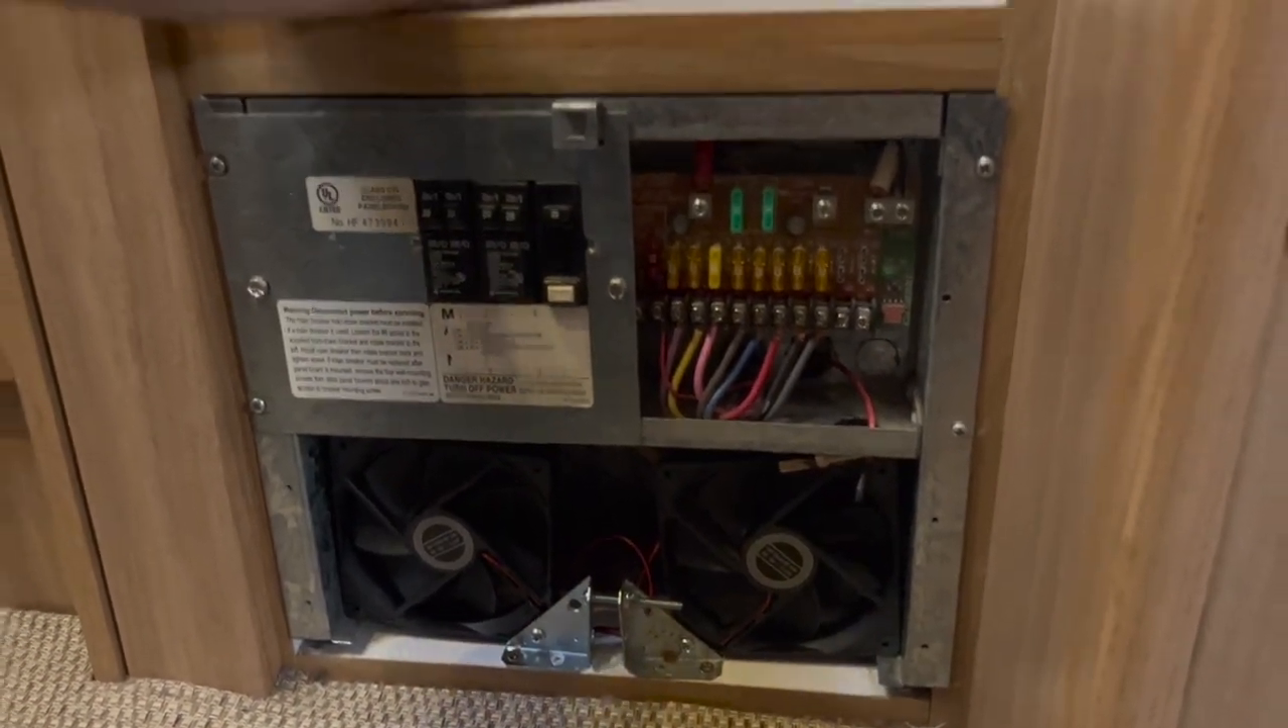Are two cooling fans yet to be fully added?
No.